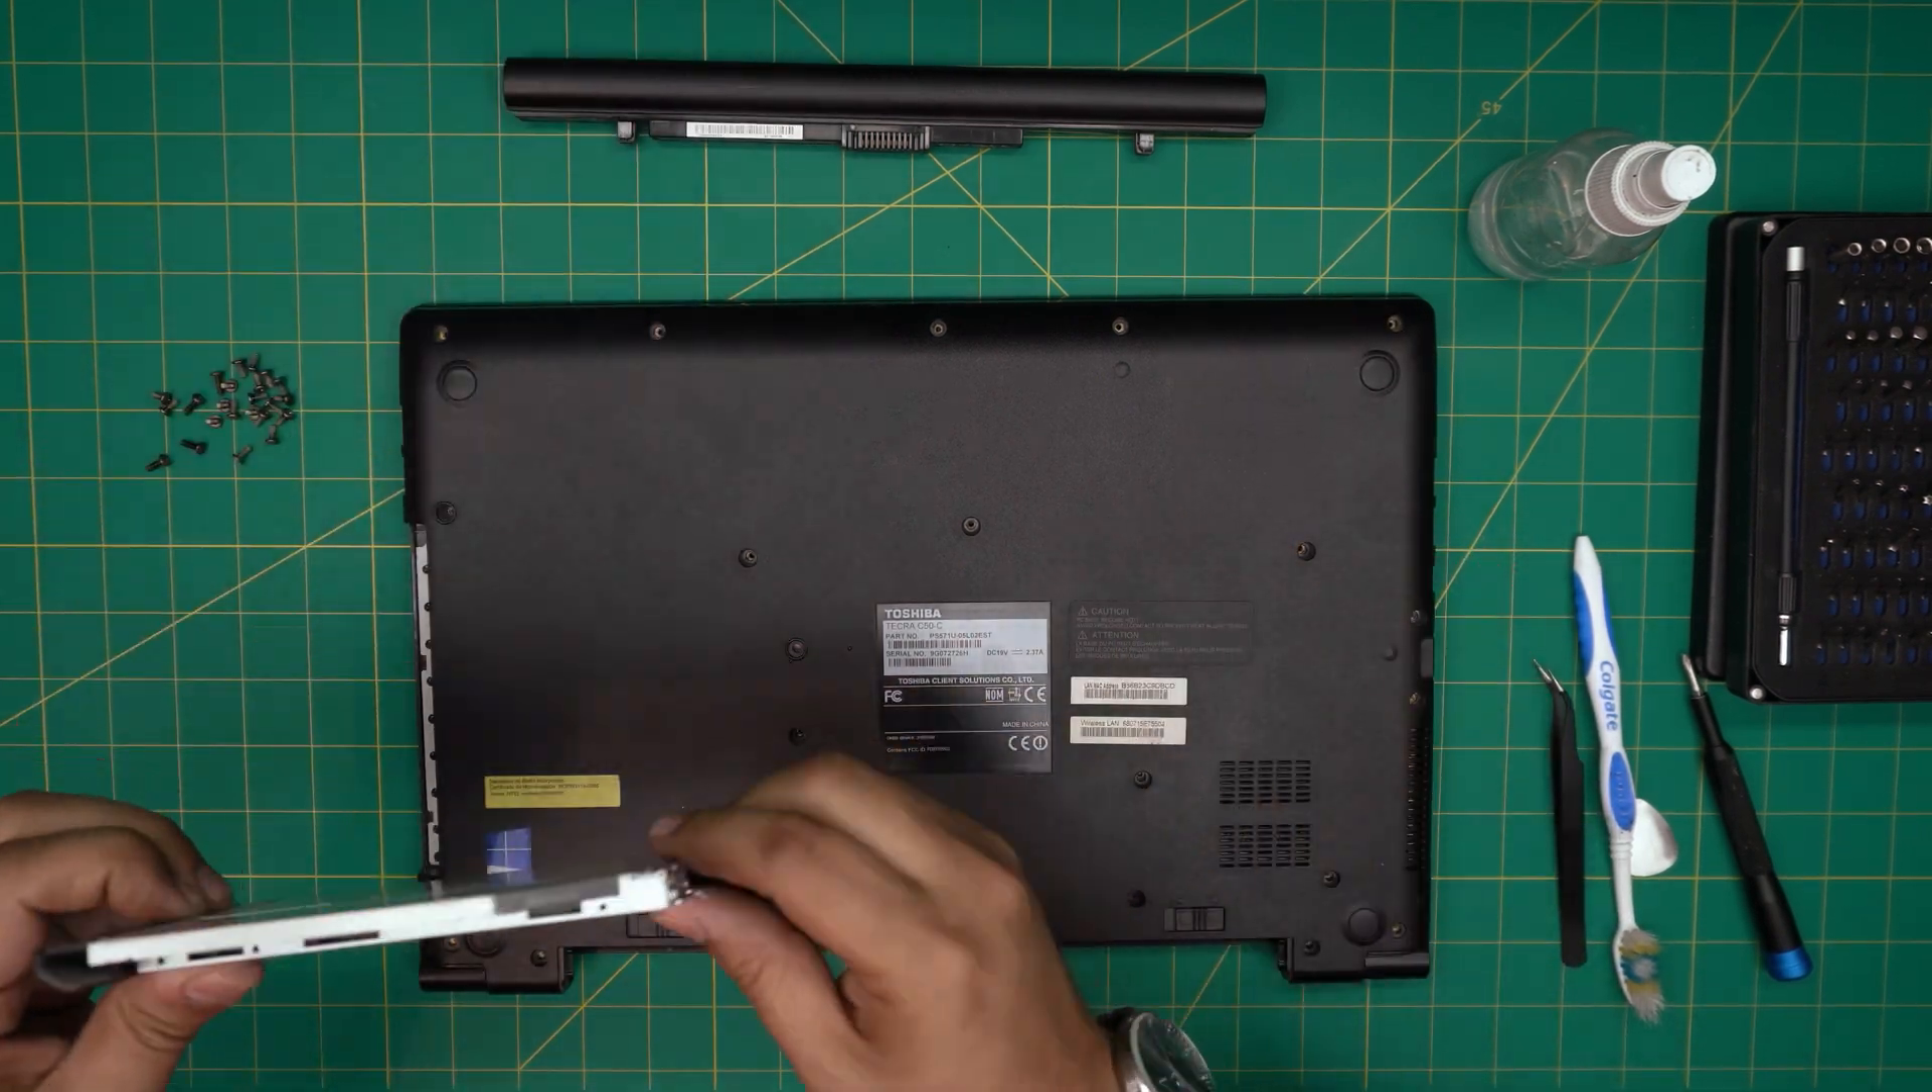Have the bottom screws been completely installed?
No.